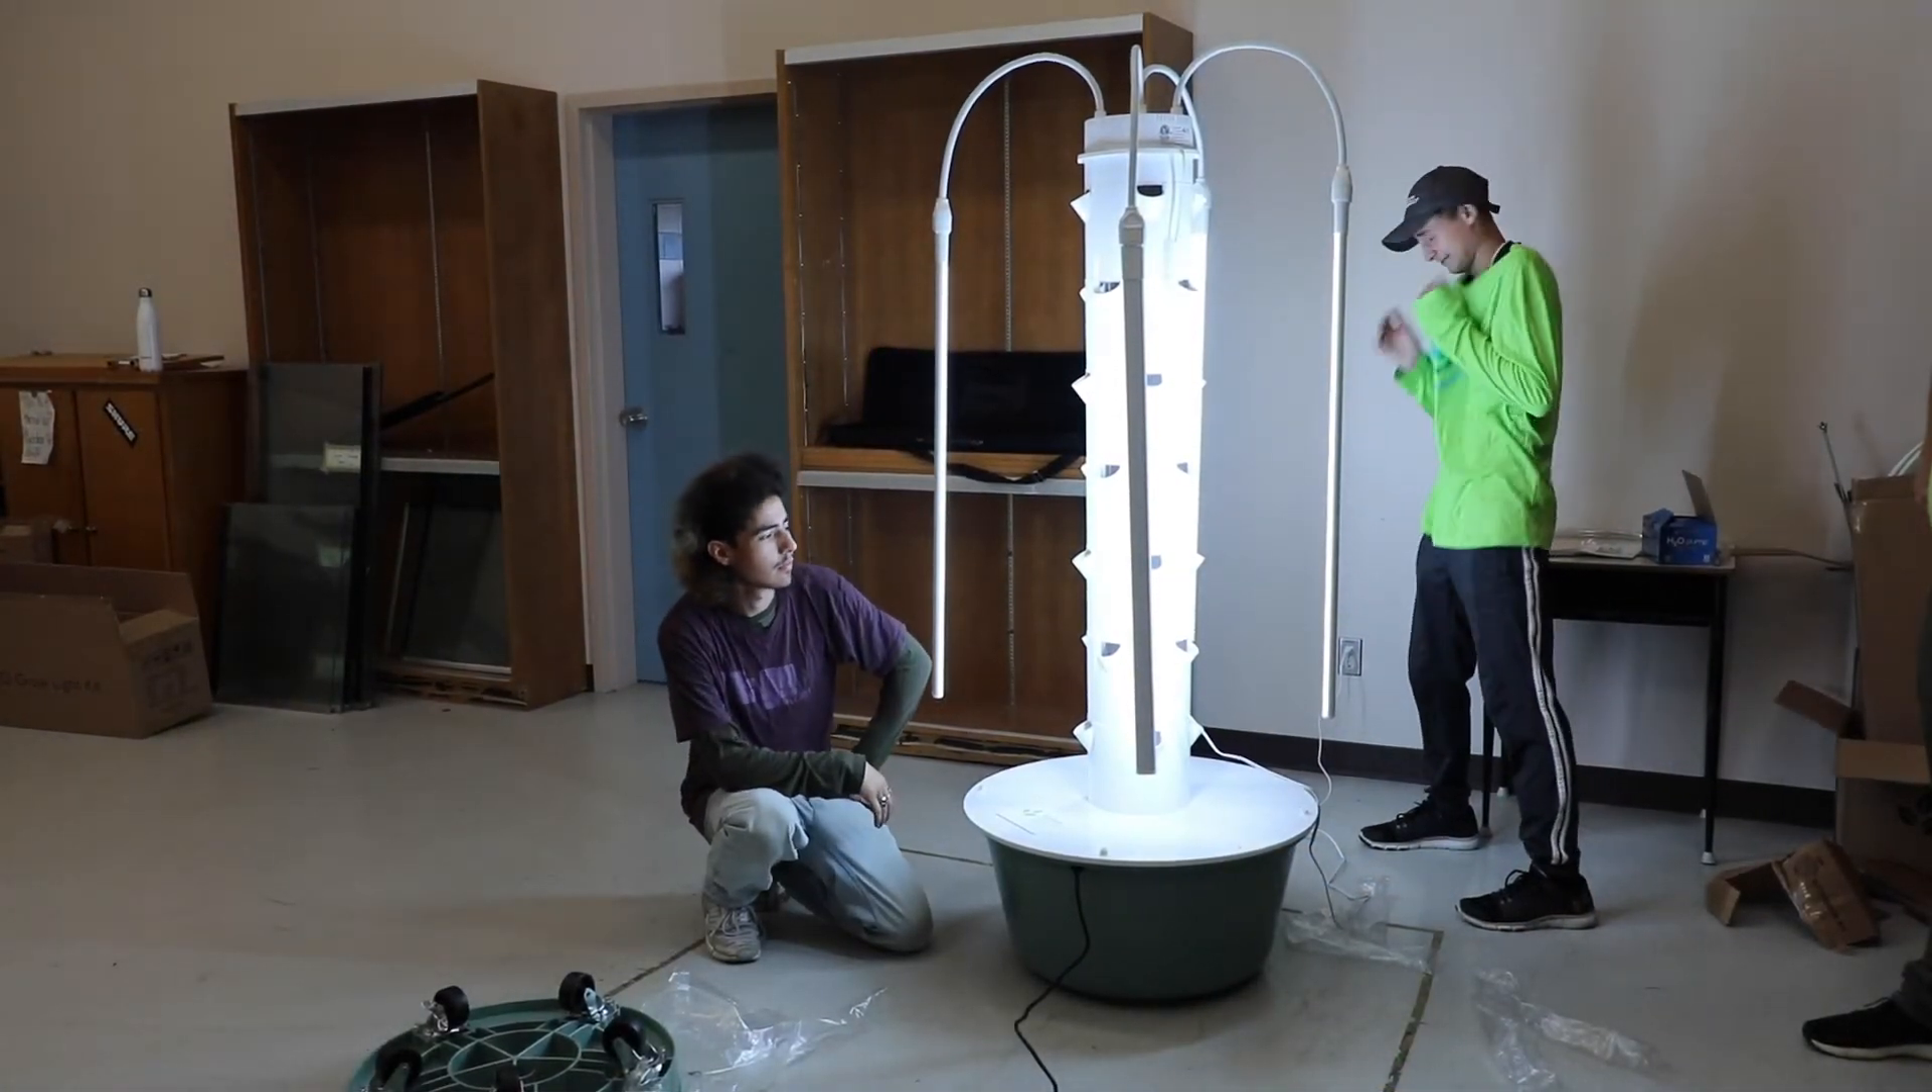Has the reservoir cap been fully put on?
Yes.